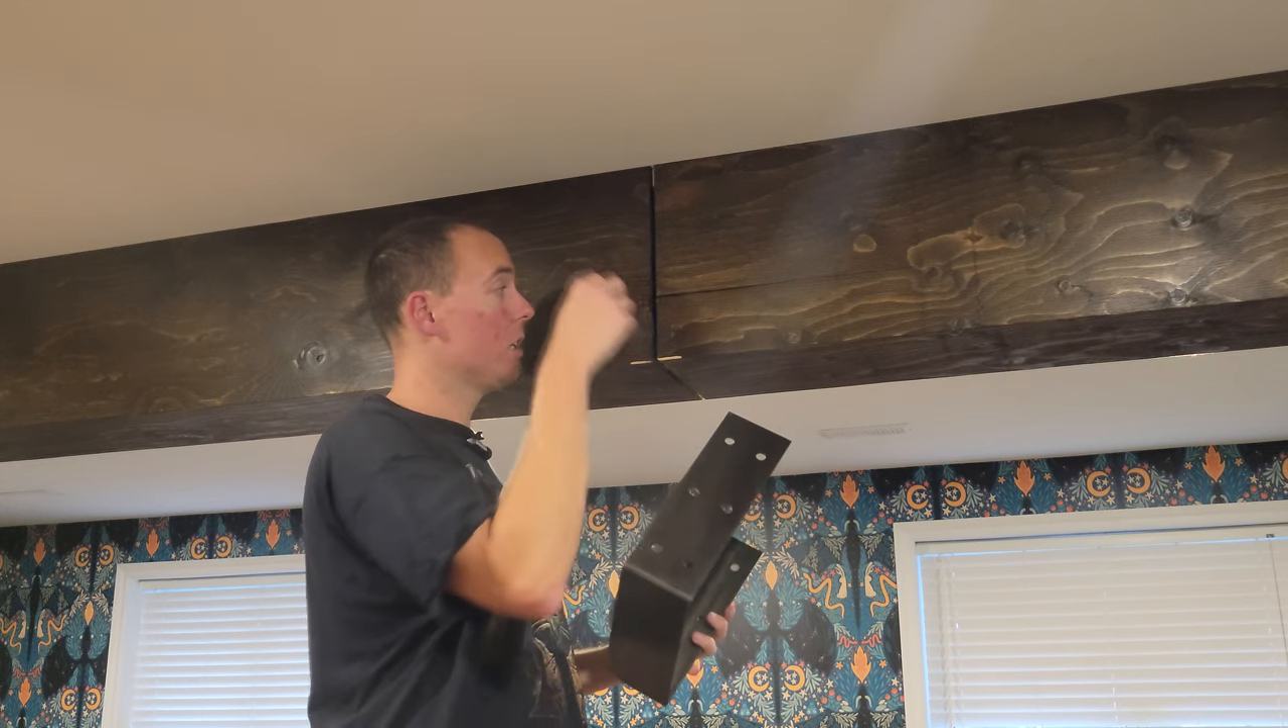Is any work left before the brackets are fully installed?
Yes.